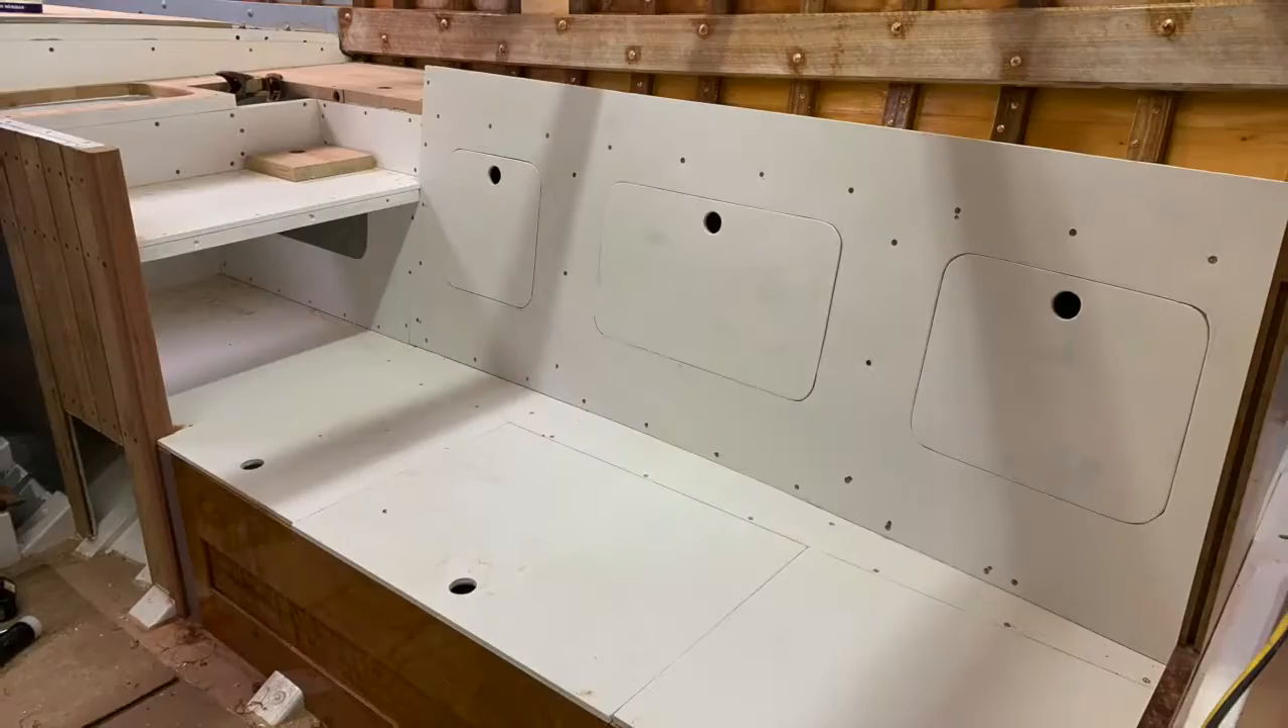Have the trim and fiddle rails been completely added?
No.